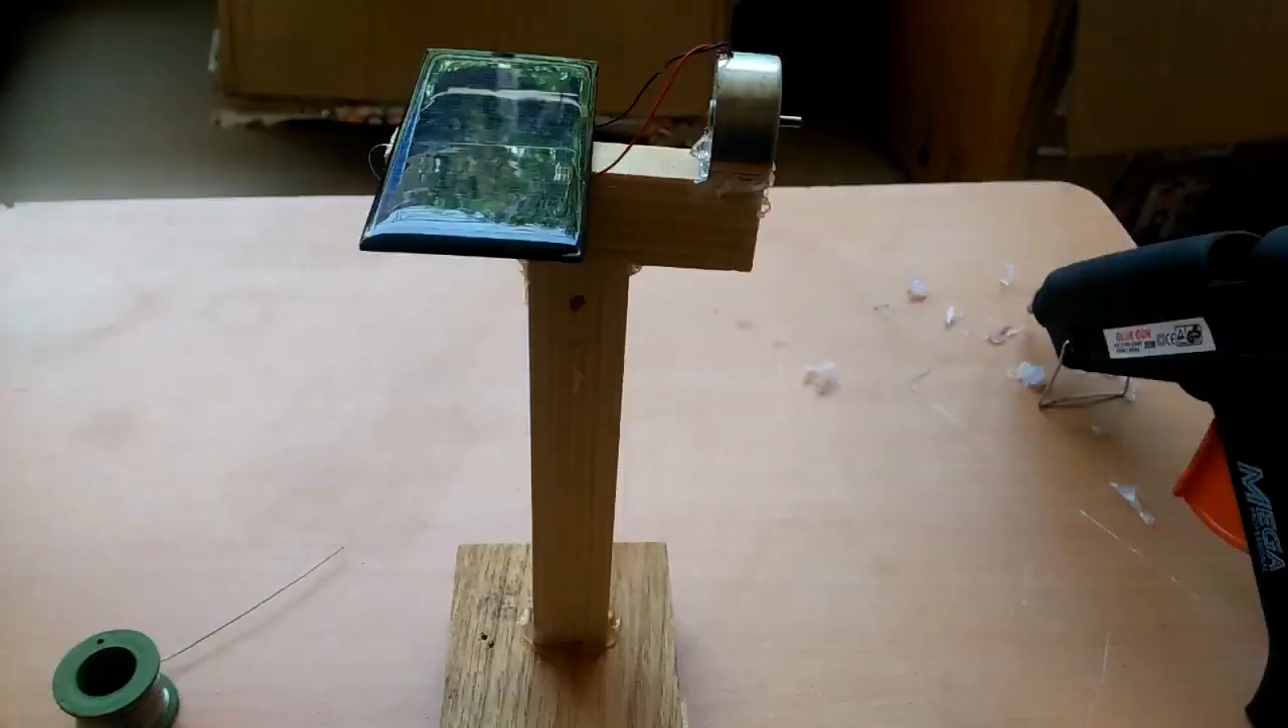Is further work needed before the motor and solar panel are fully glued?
No.